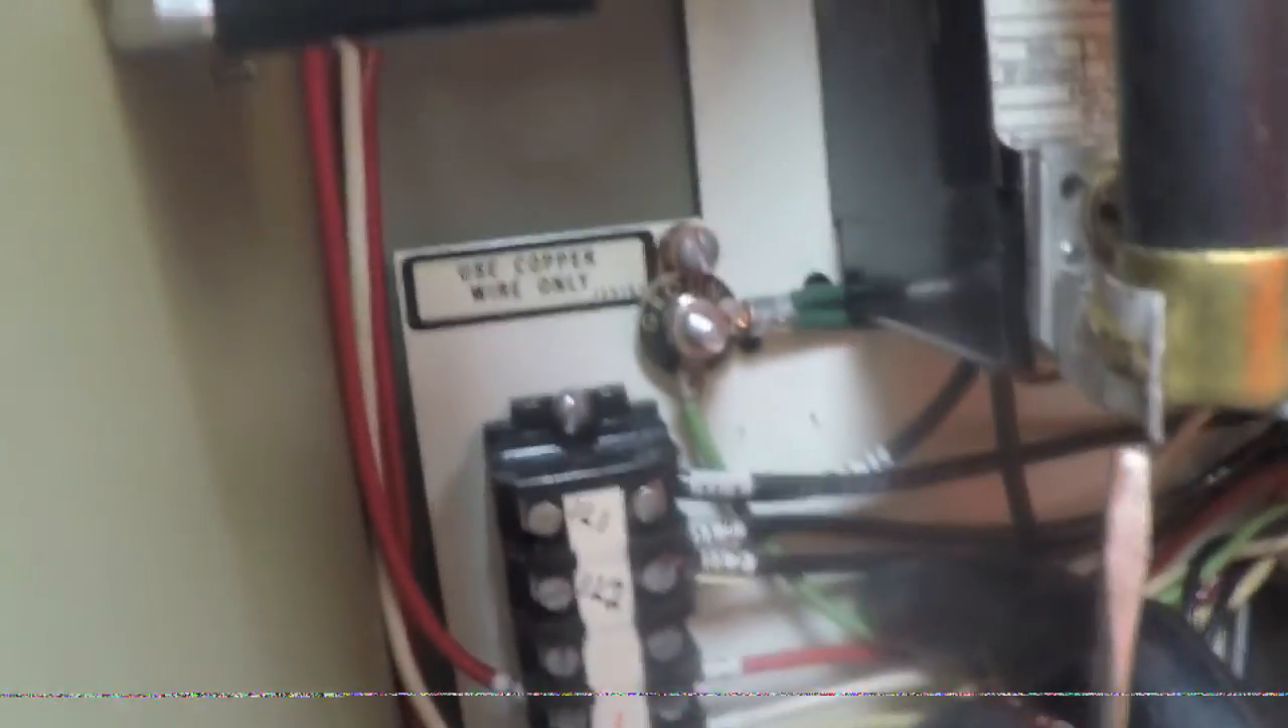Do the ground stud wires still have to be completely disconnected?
Yes.